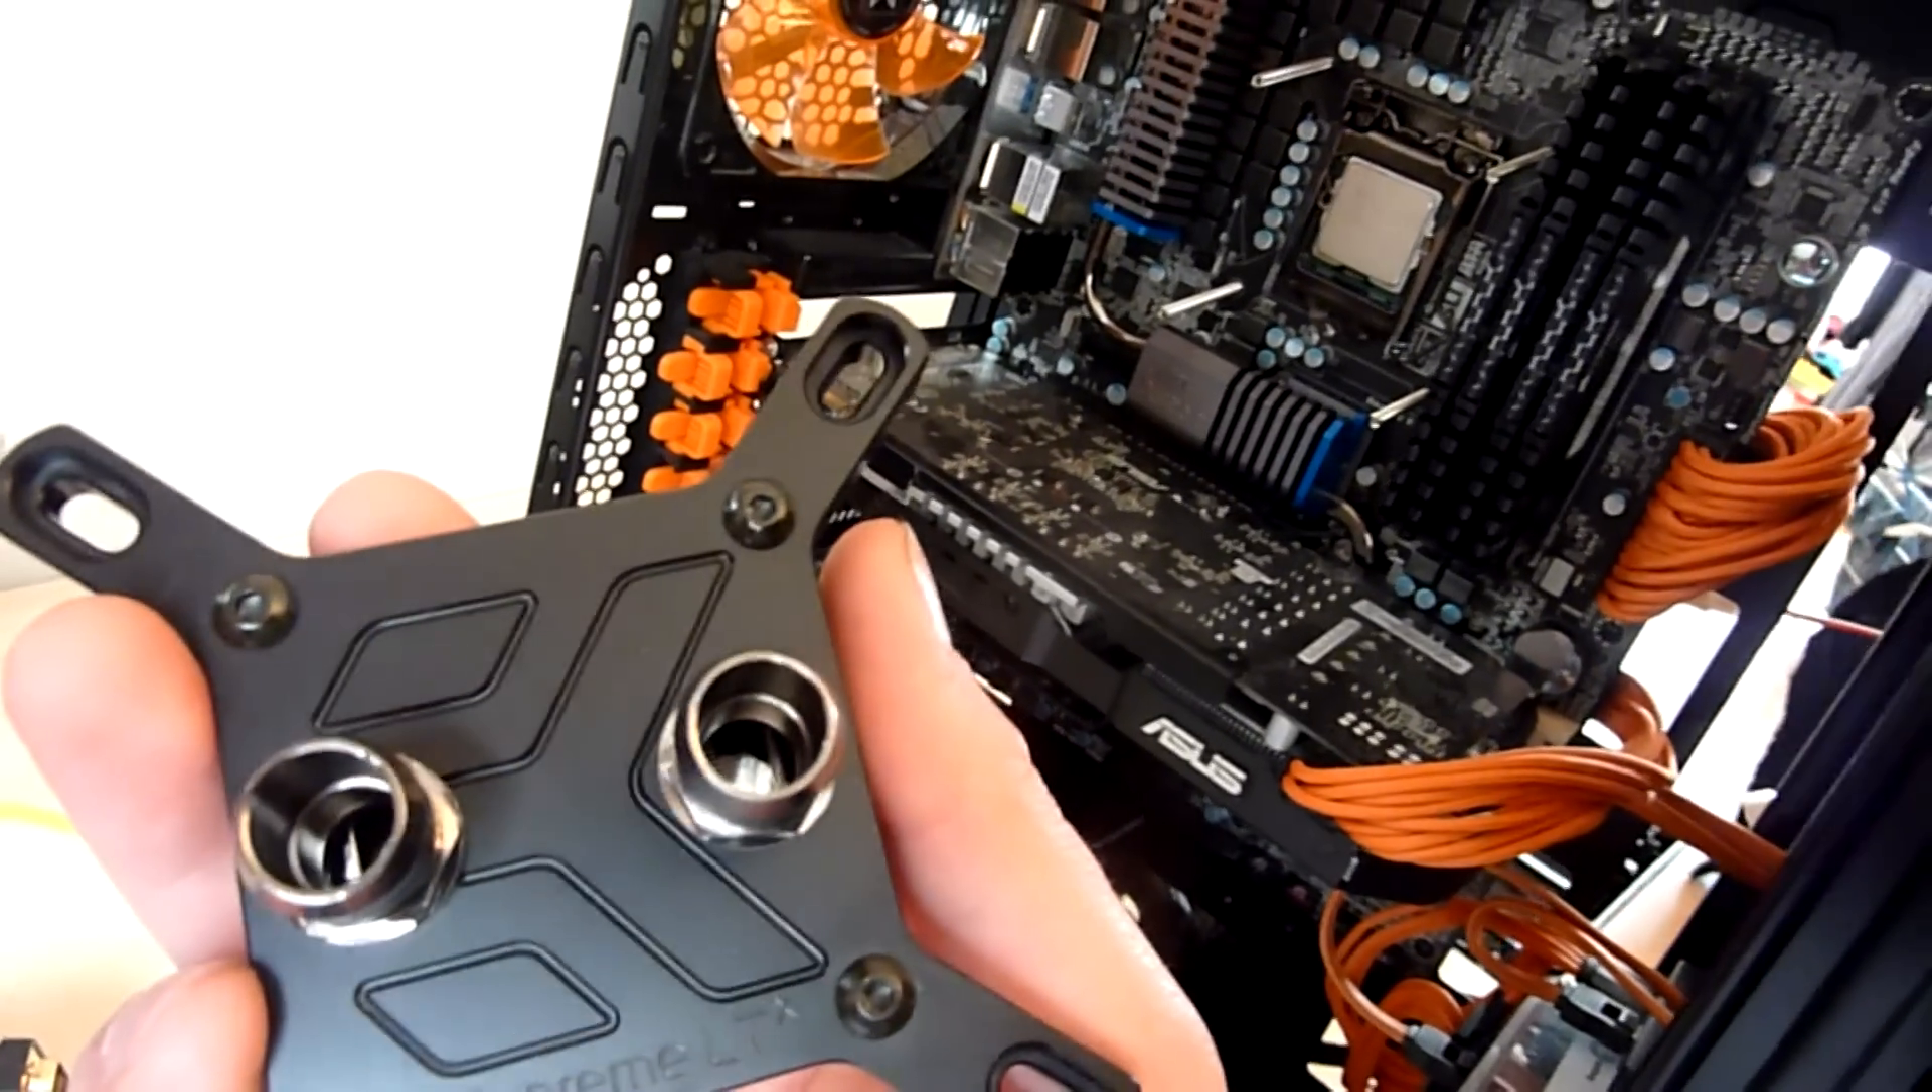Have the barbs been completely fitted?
Yes.